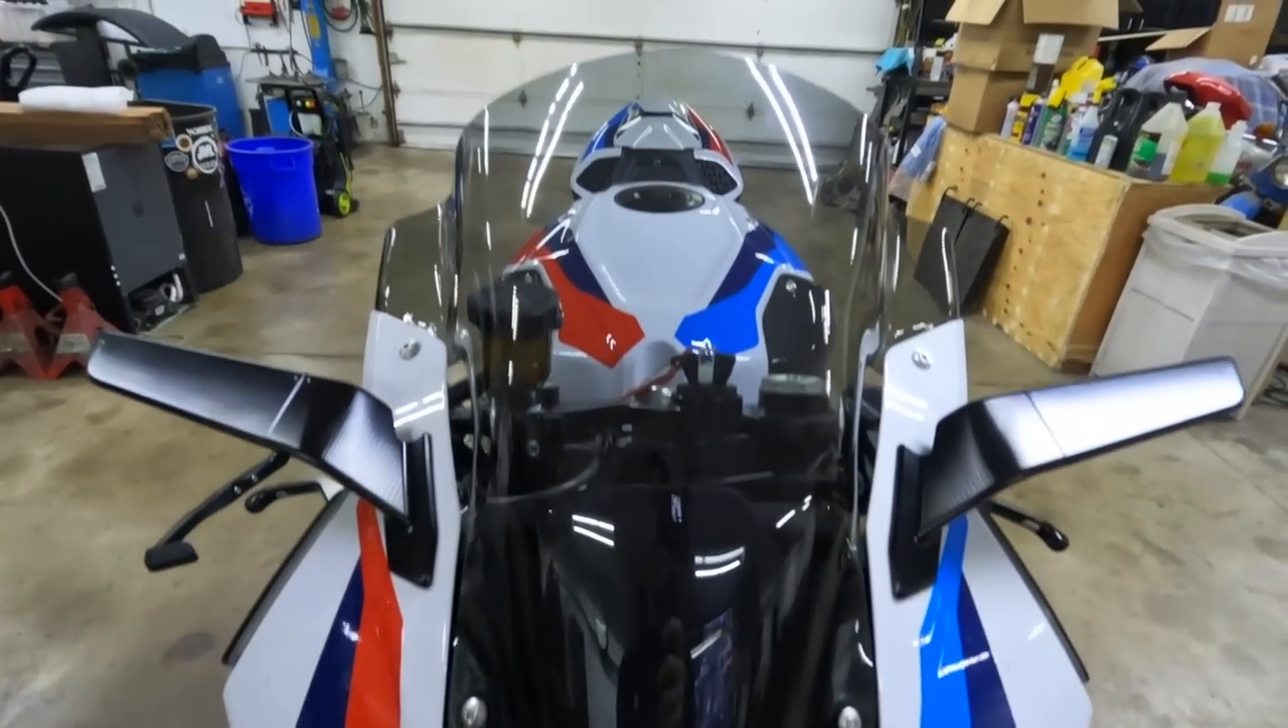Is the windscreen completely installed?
Yes.